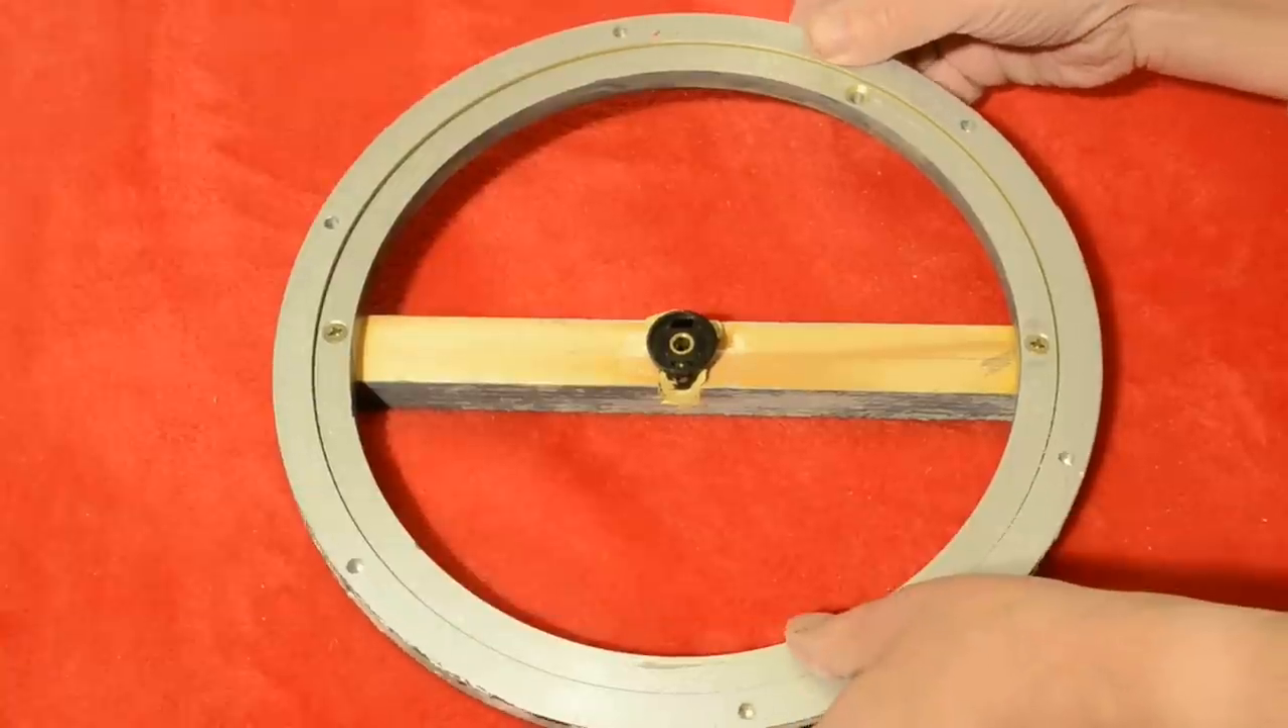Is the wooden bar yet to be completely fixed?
No.